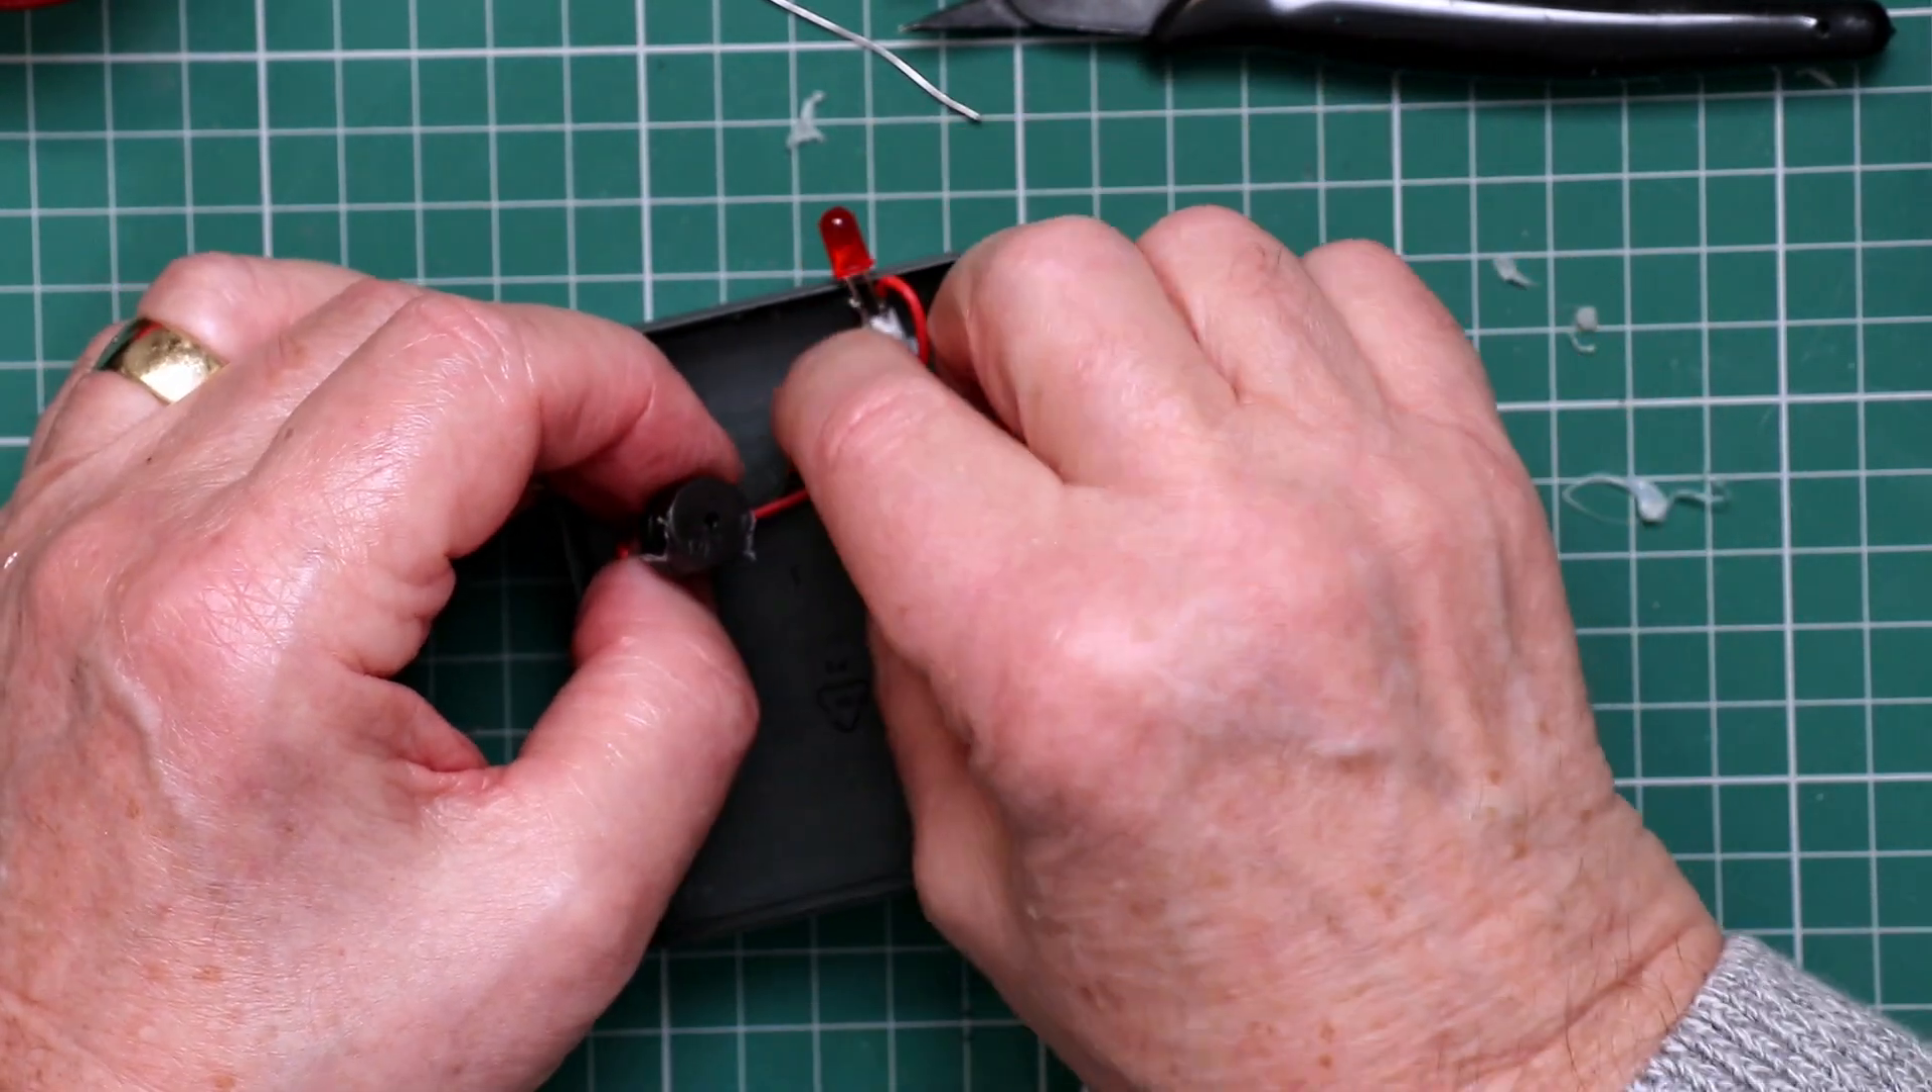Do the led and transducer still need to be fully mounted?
Yes.